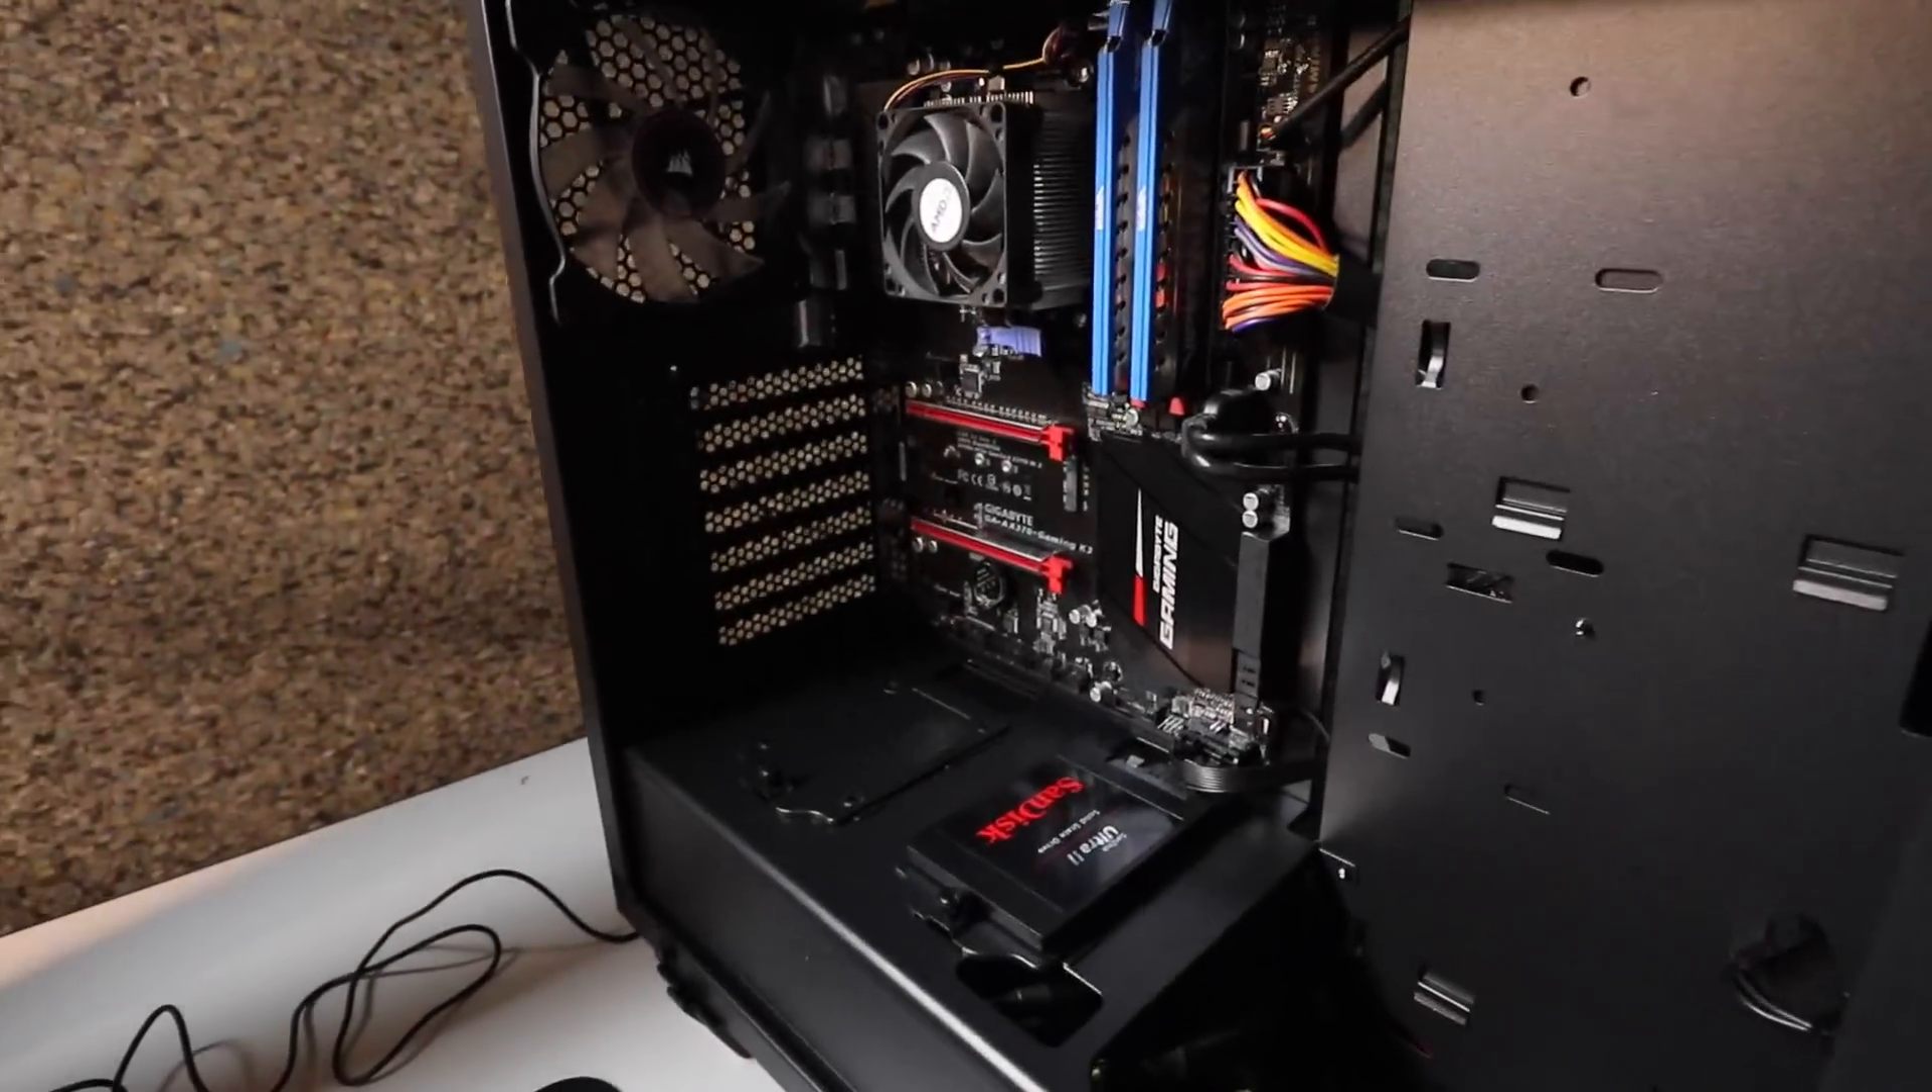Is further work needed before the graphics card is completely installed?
Yes.